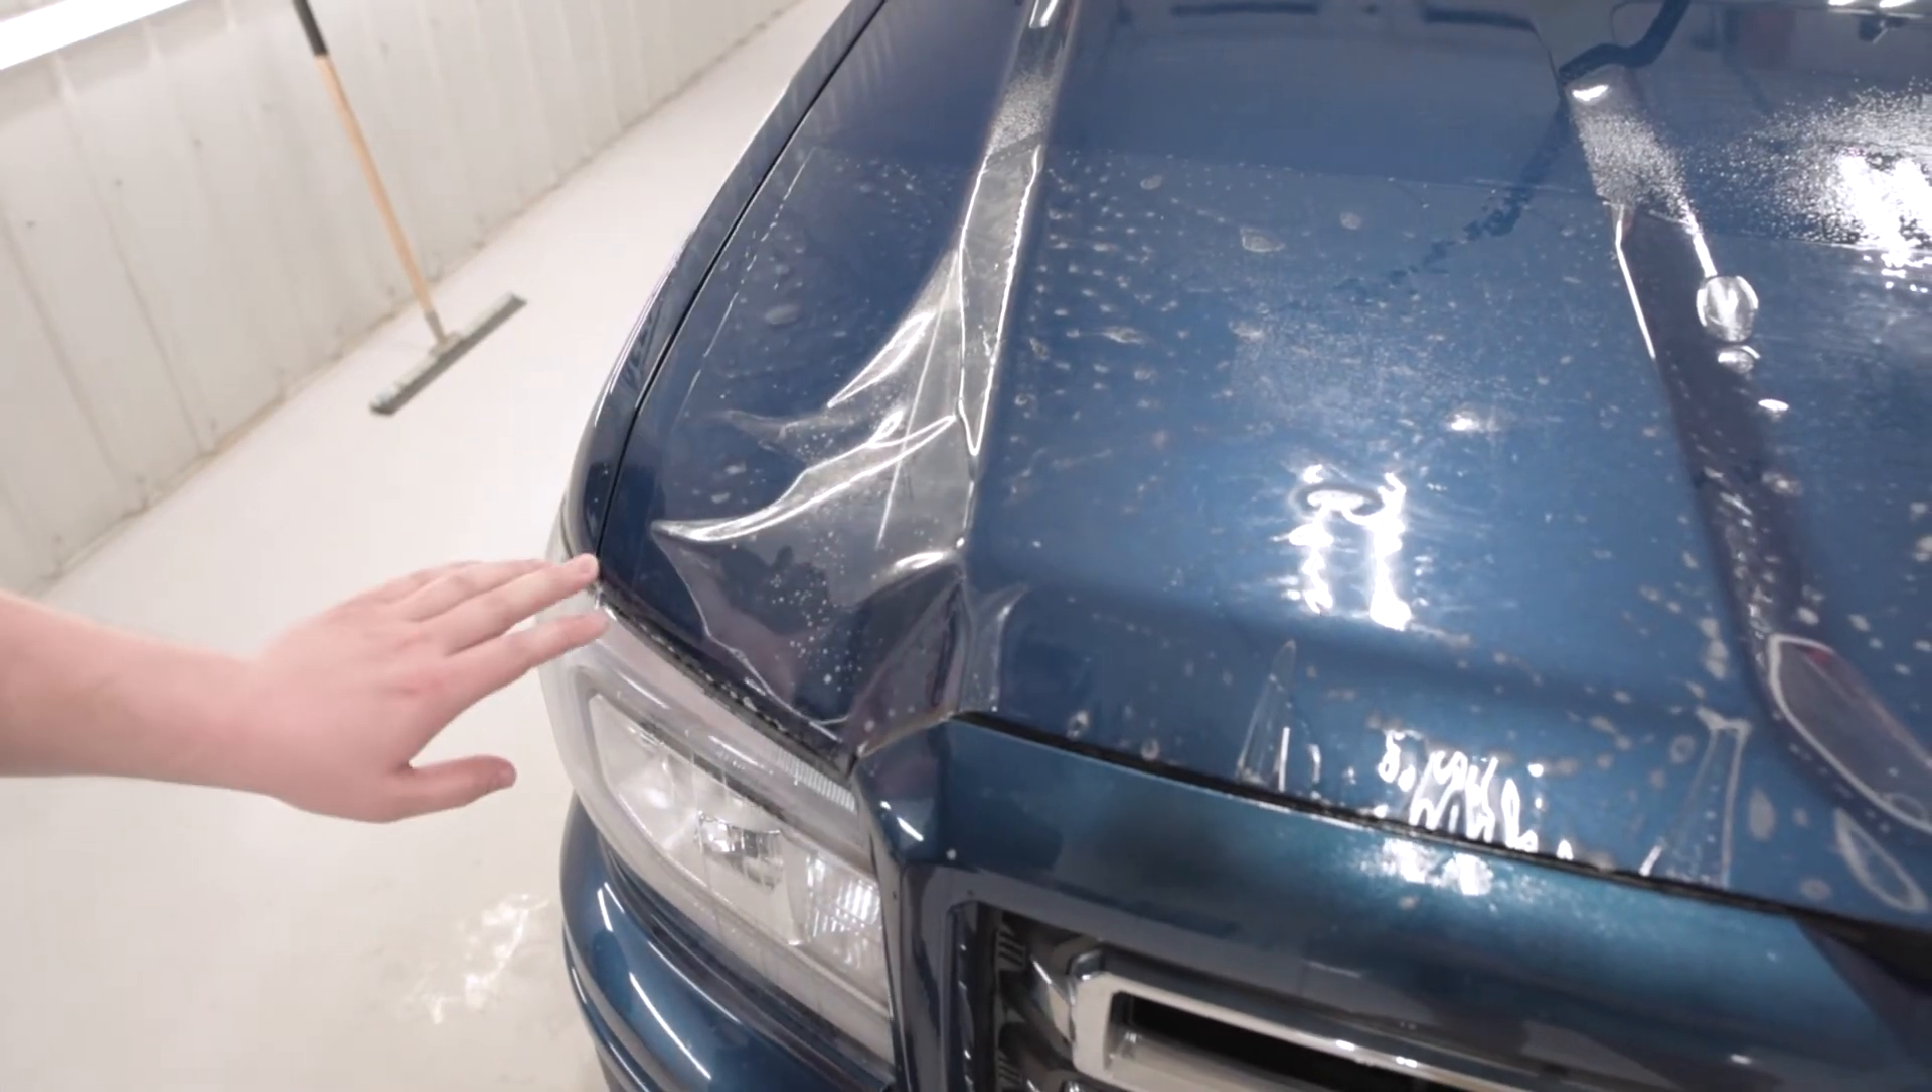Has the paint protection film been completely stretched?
No.